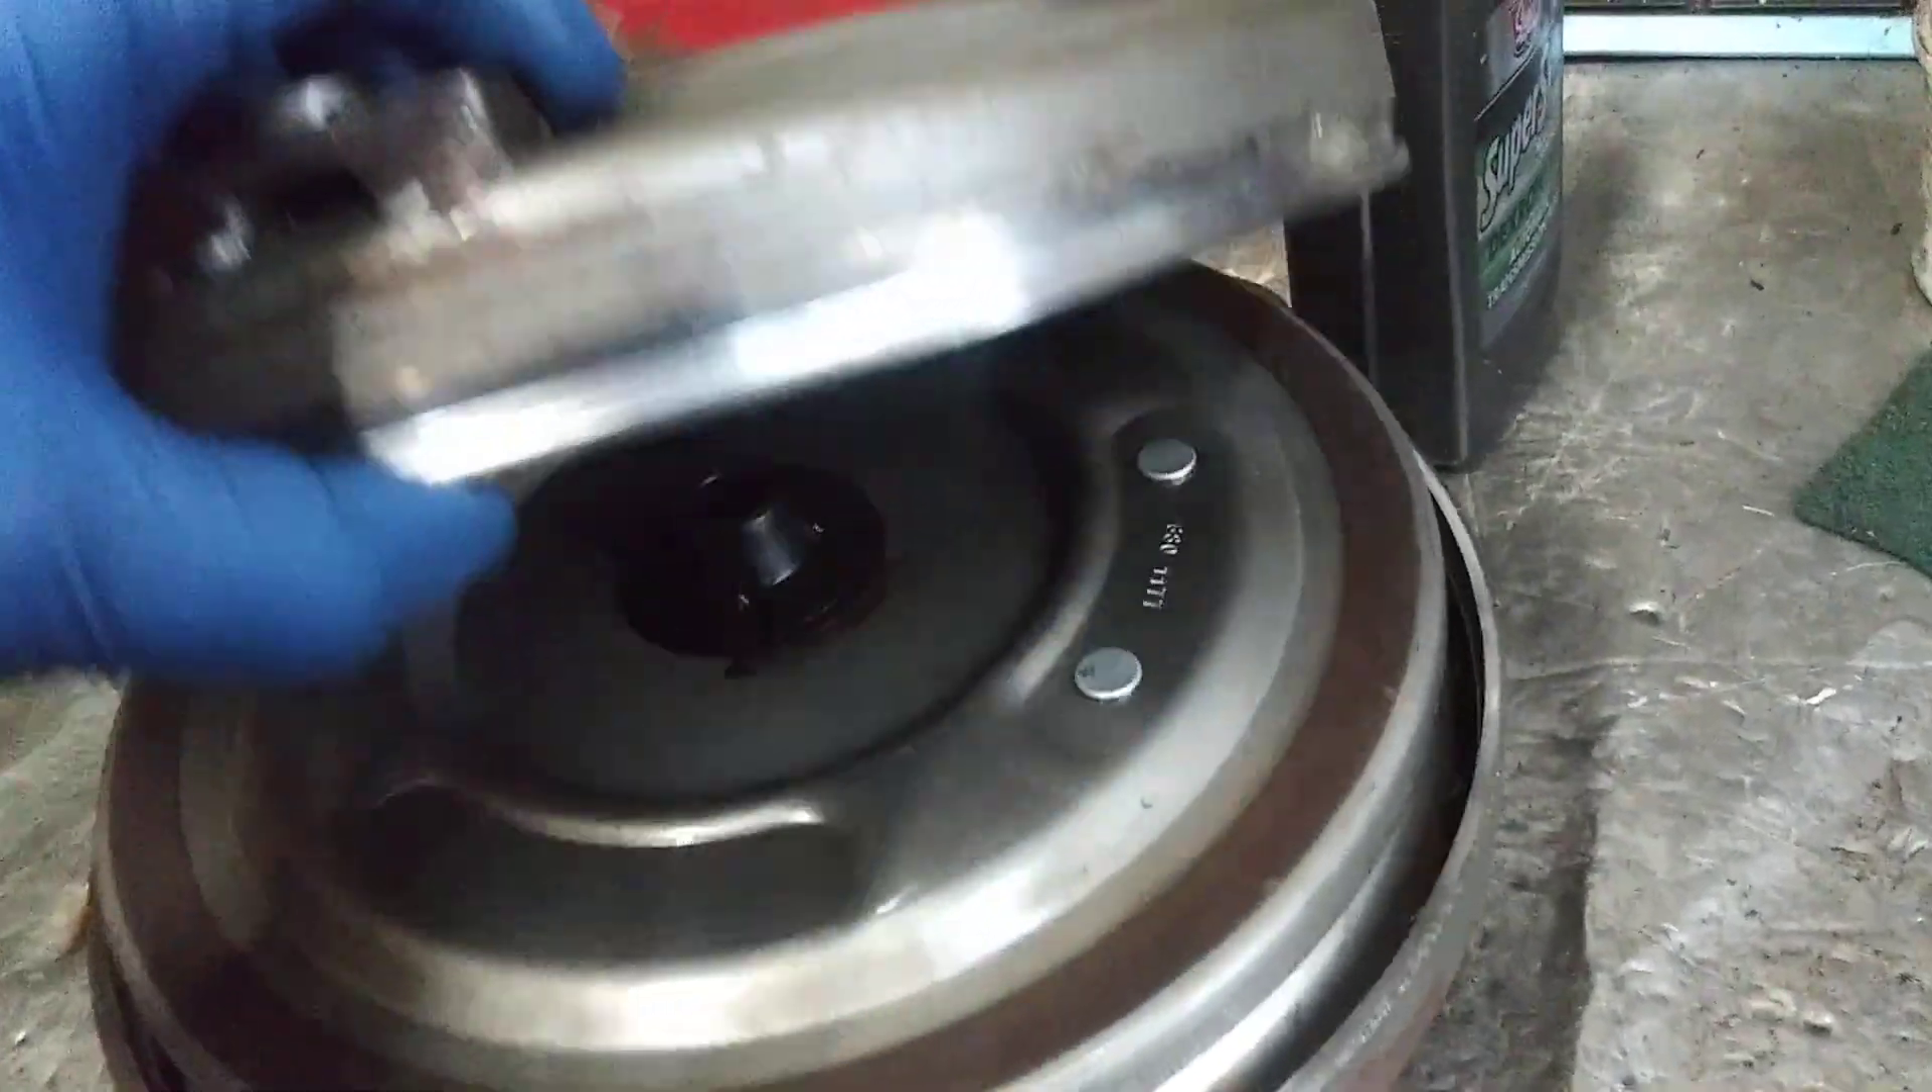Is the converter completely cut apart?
Yes.